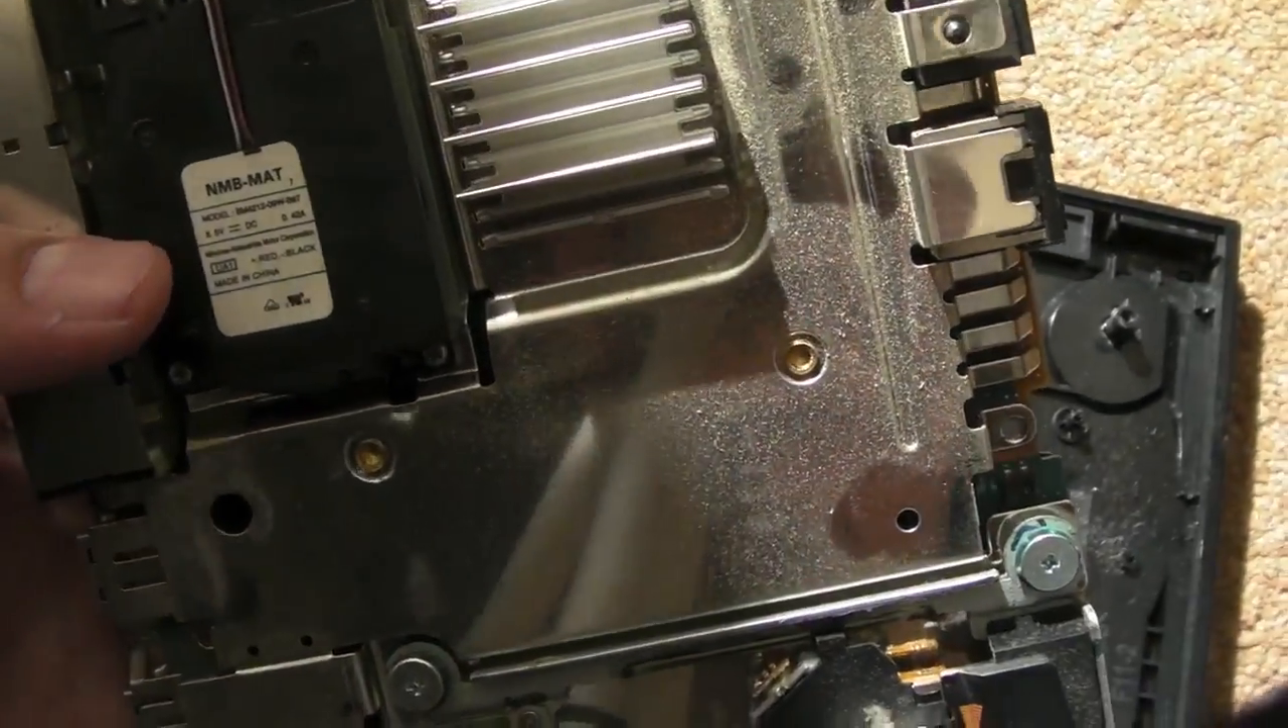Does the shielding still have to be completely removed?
Yes.